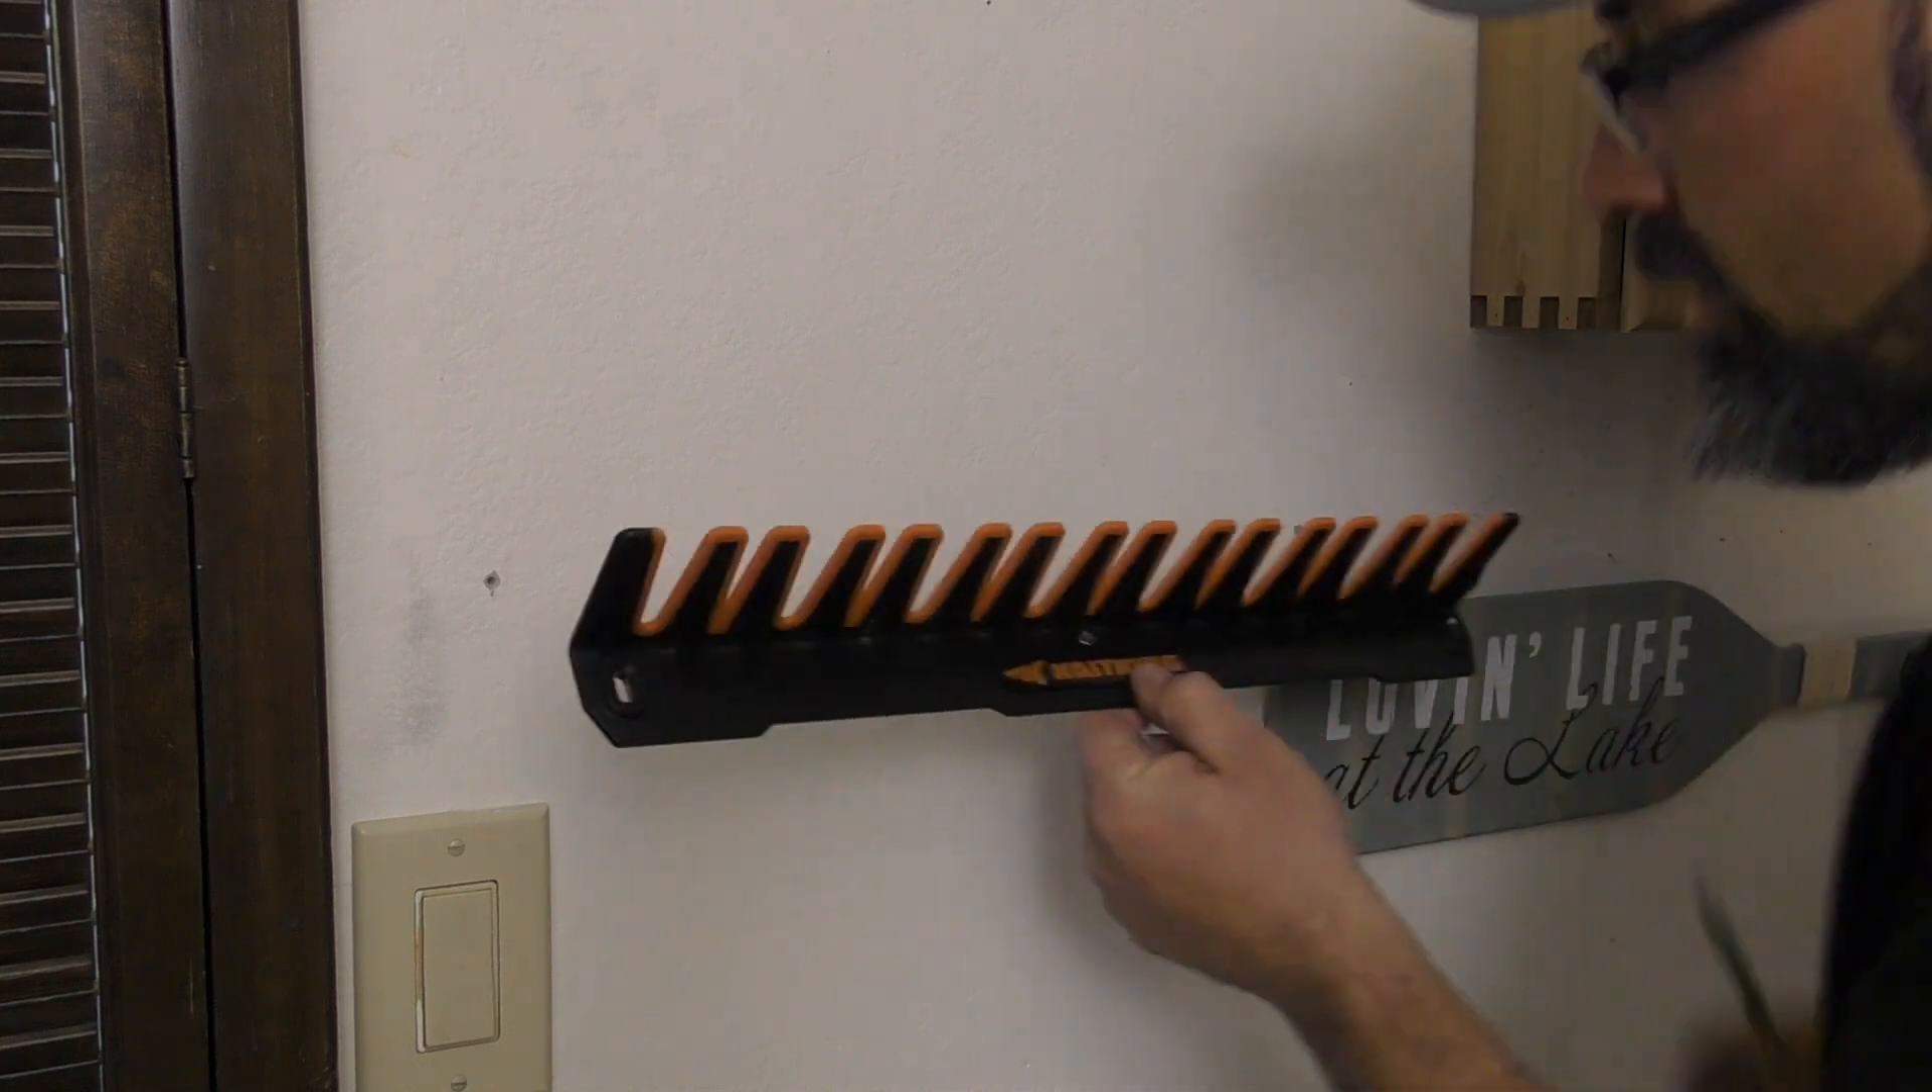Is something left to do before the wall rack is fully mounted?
Yes.